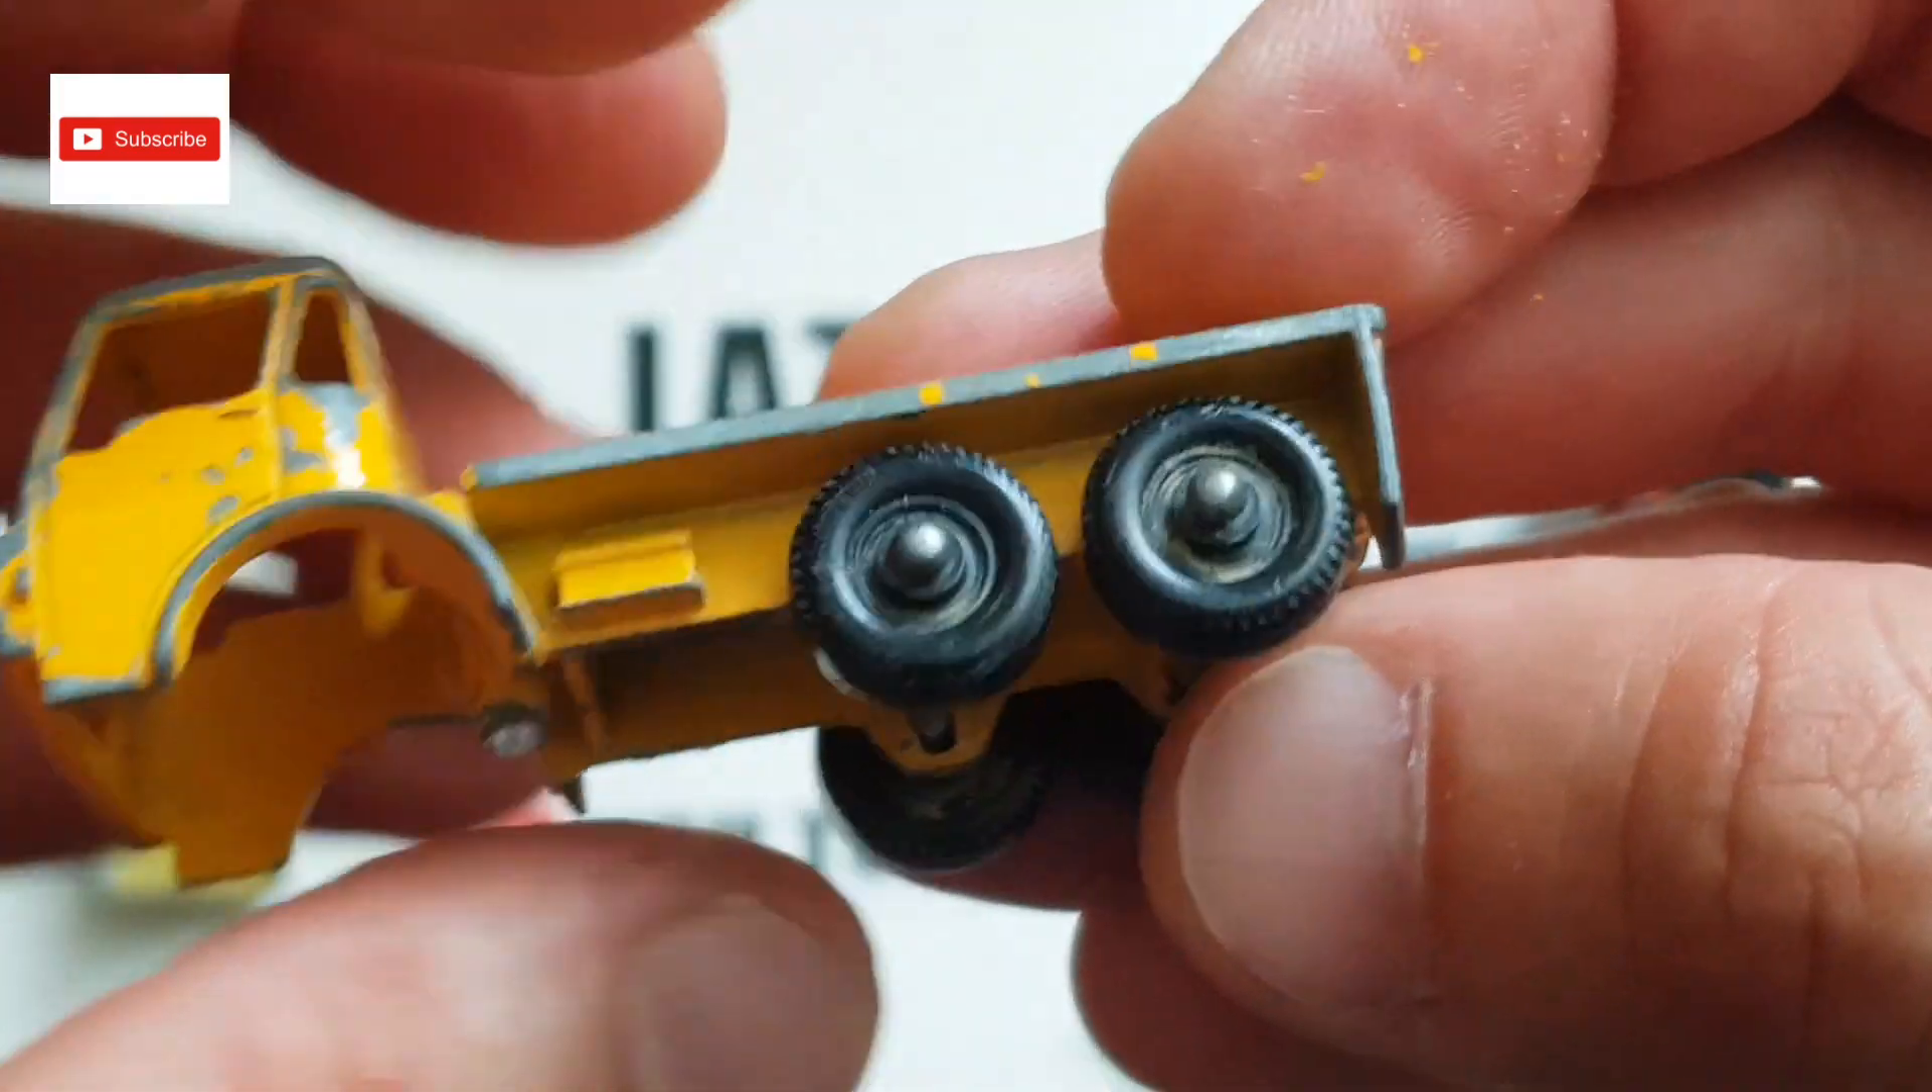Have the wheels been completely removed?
No.